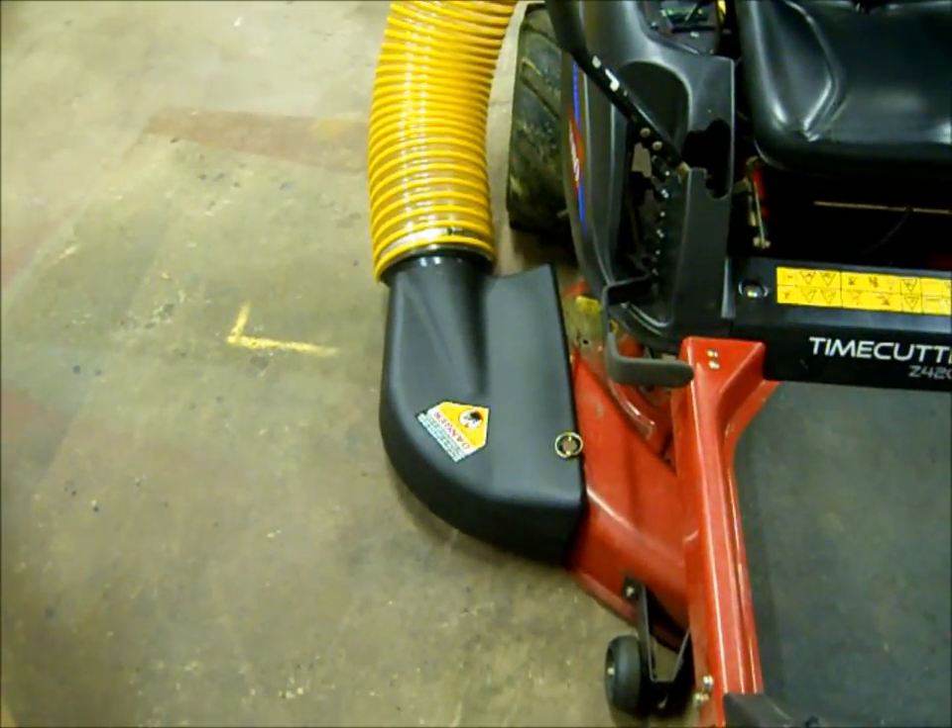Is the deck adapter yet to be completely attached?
No.